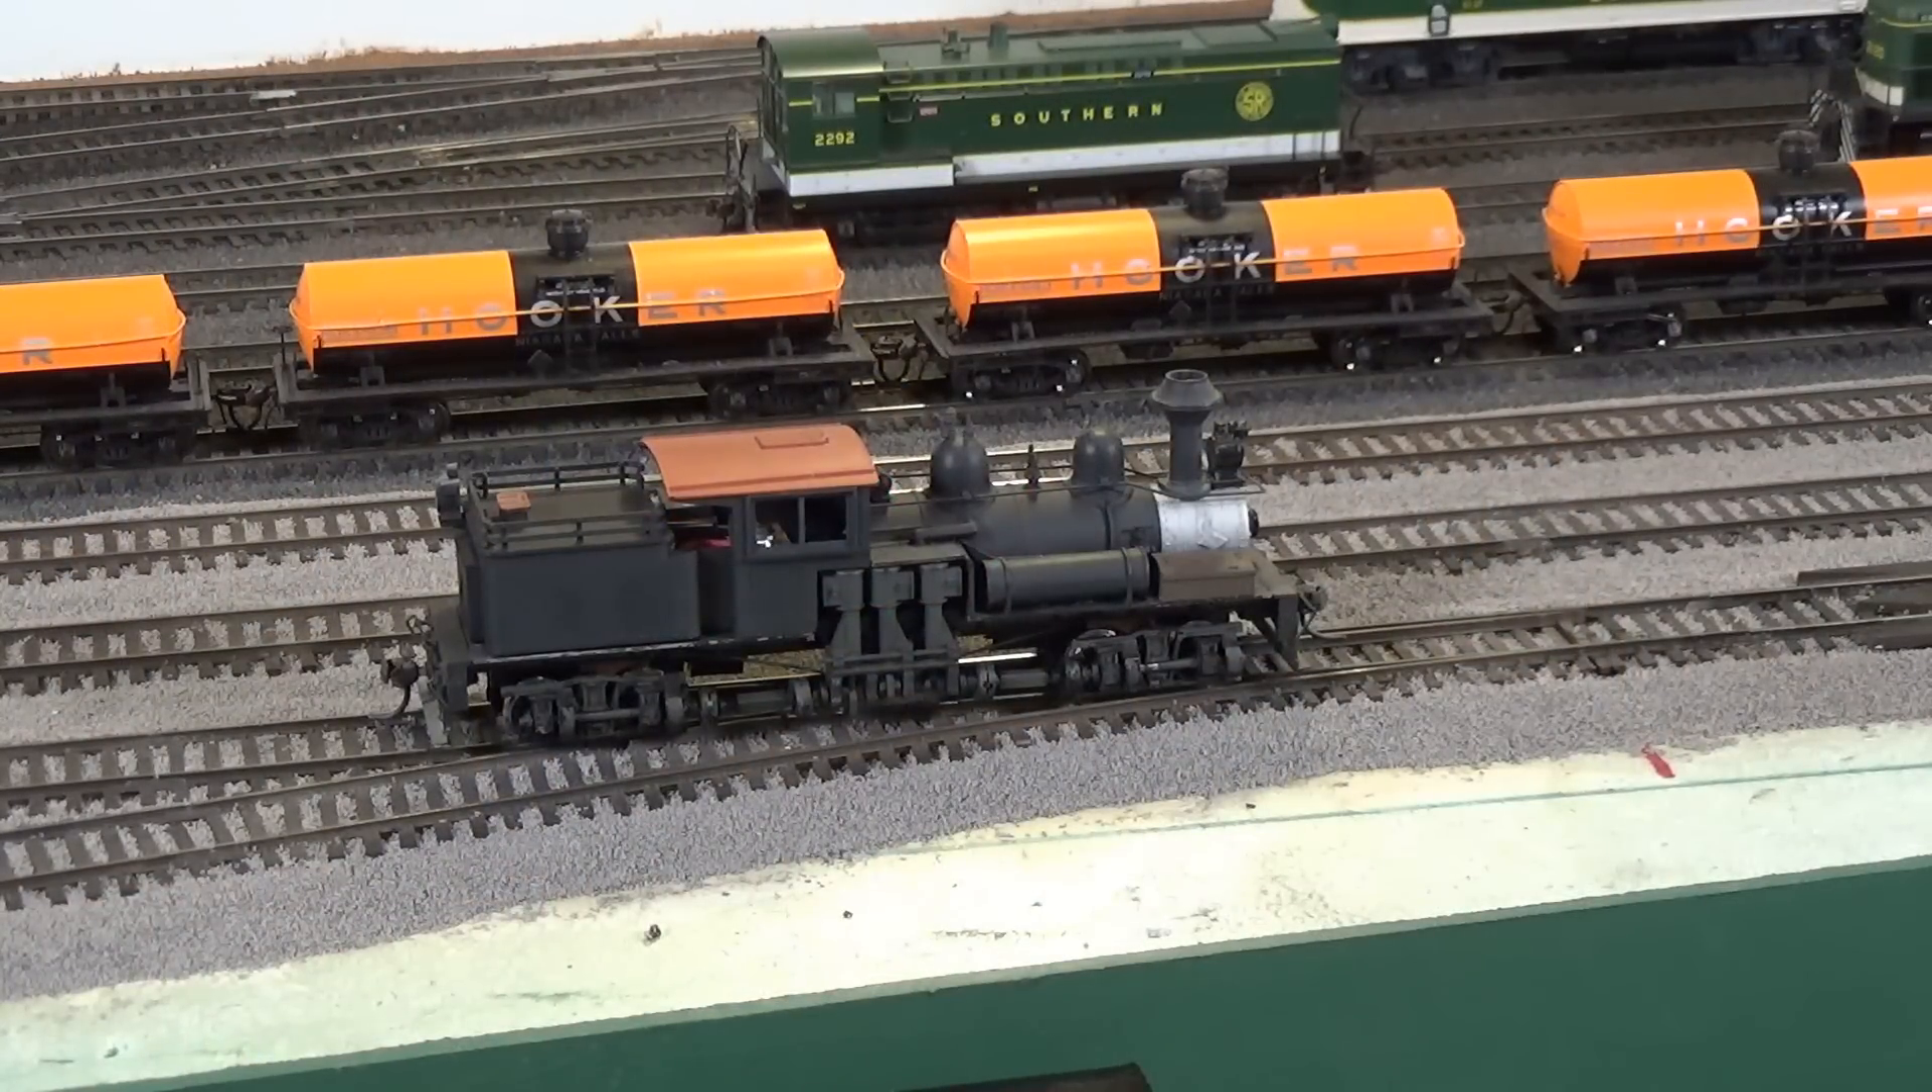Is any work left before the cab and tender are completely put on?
No.